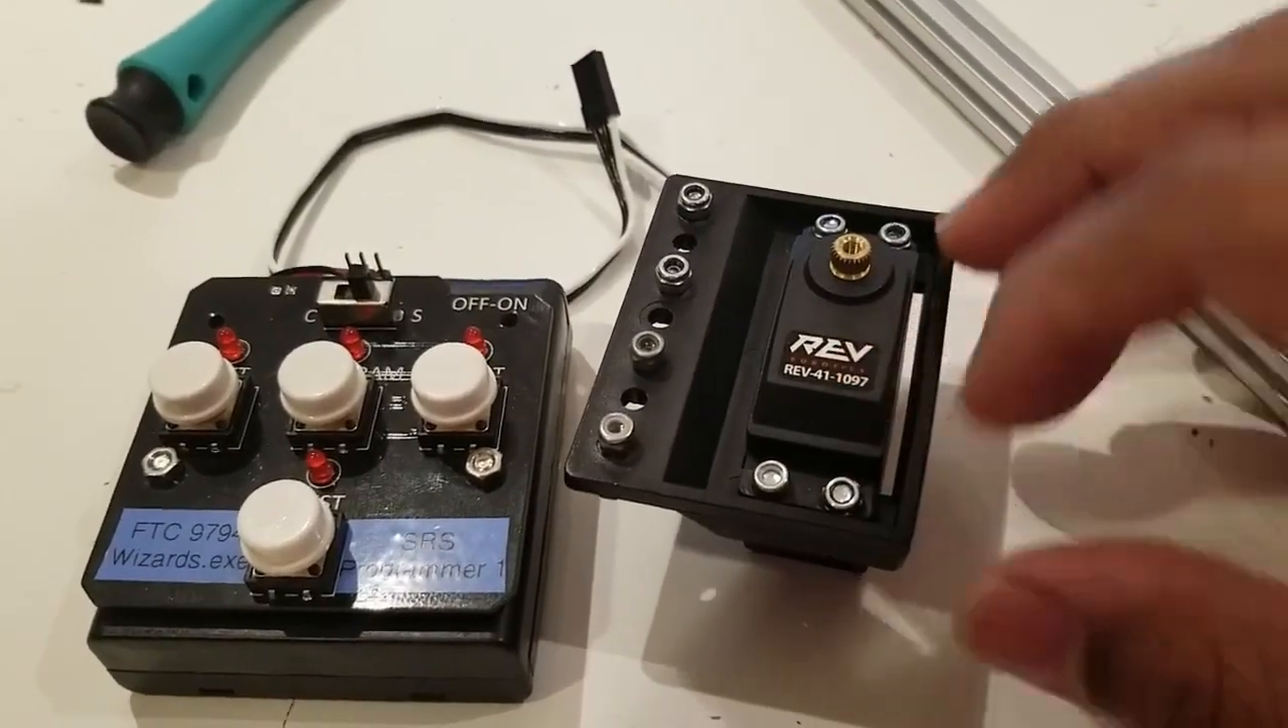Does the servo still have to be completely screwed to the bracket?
No.